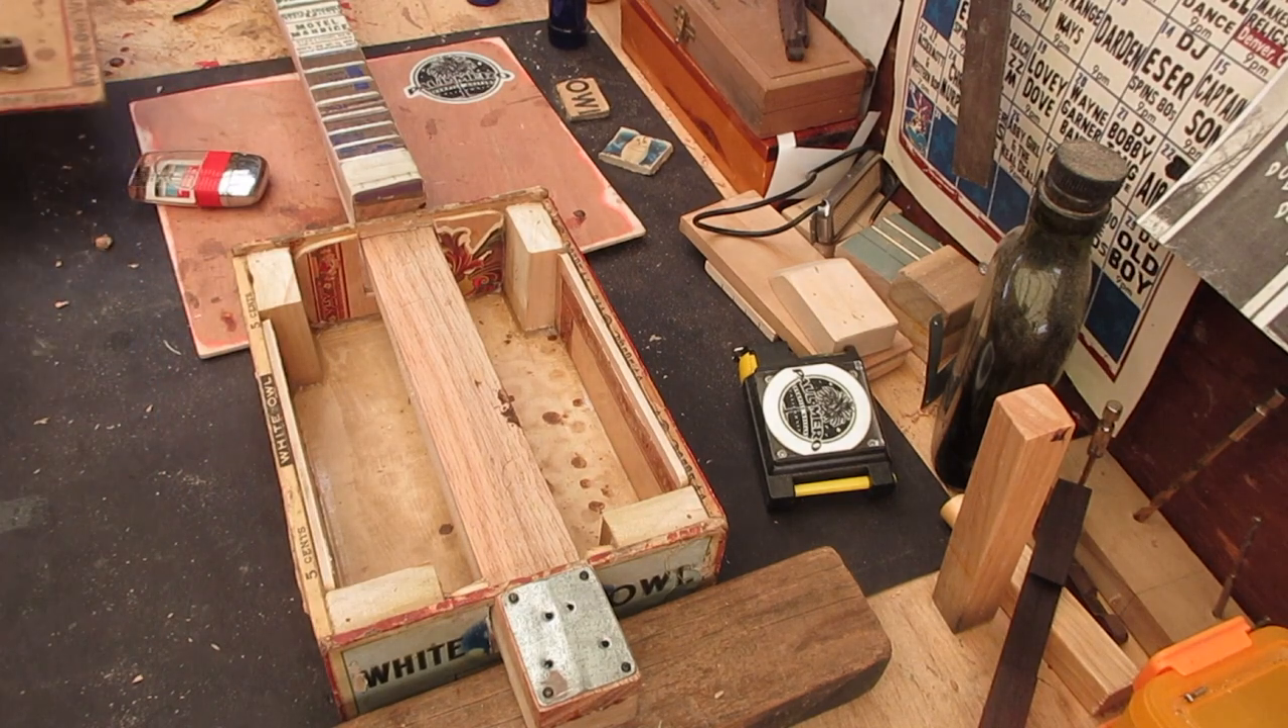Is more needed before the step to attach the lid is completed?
Yes.